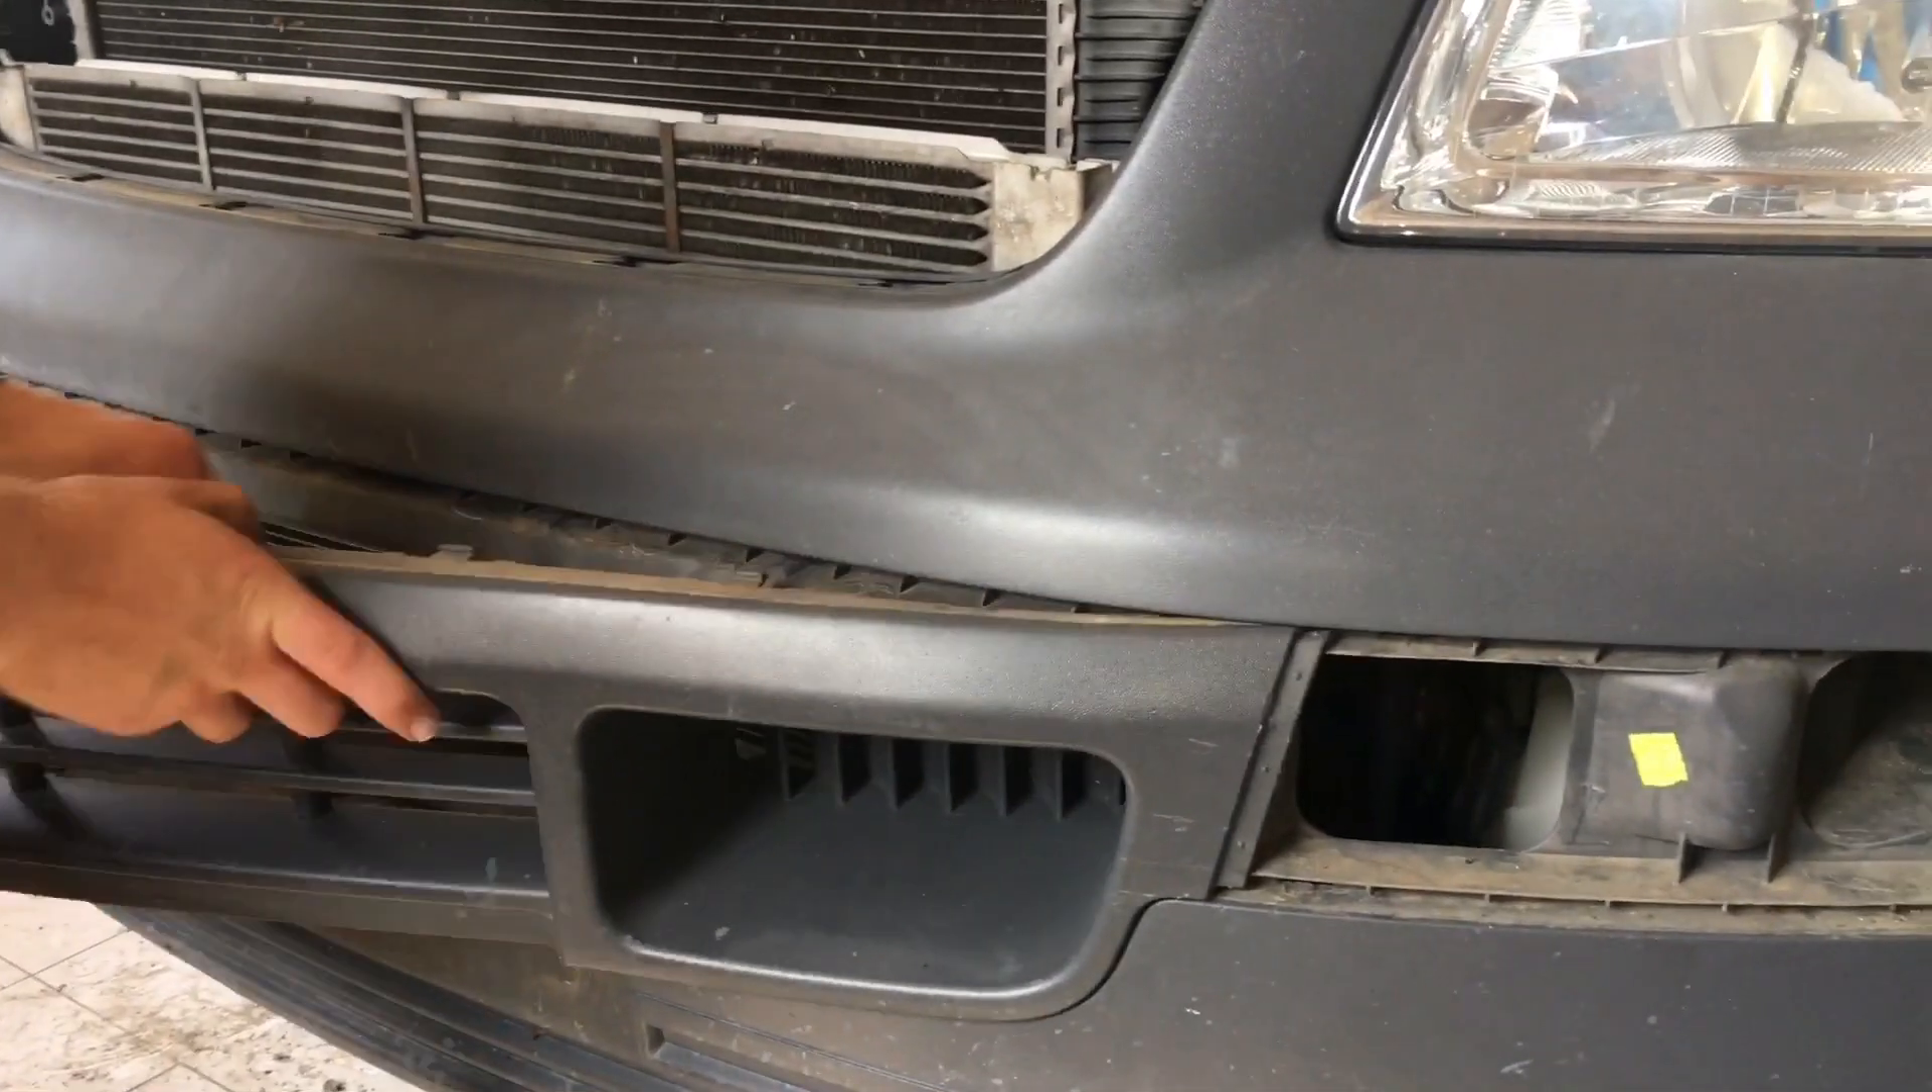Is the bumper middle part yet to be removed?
Yes.